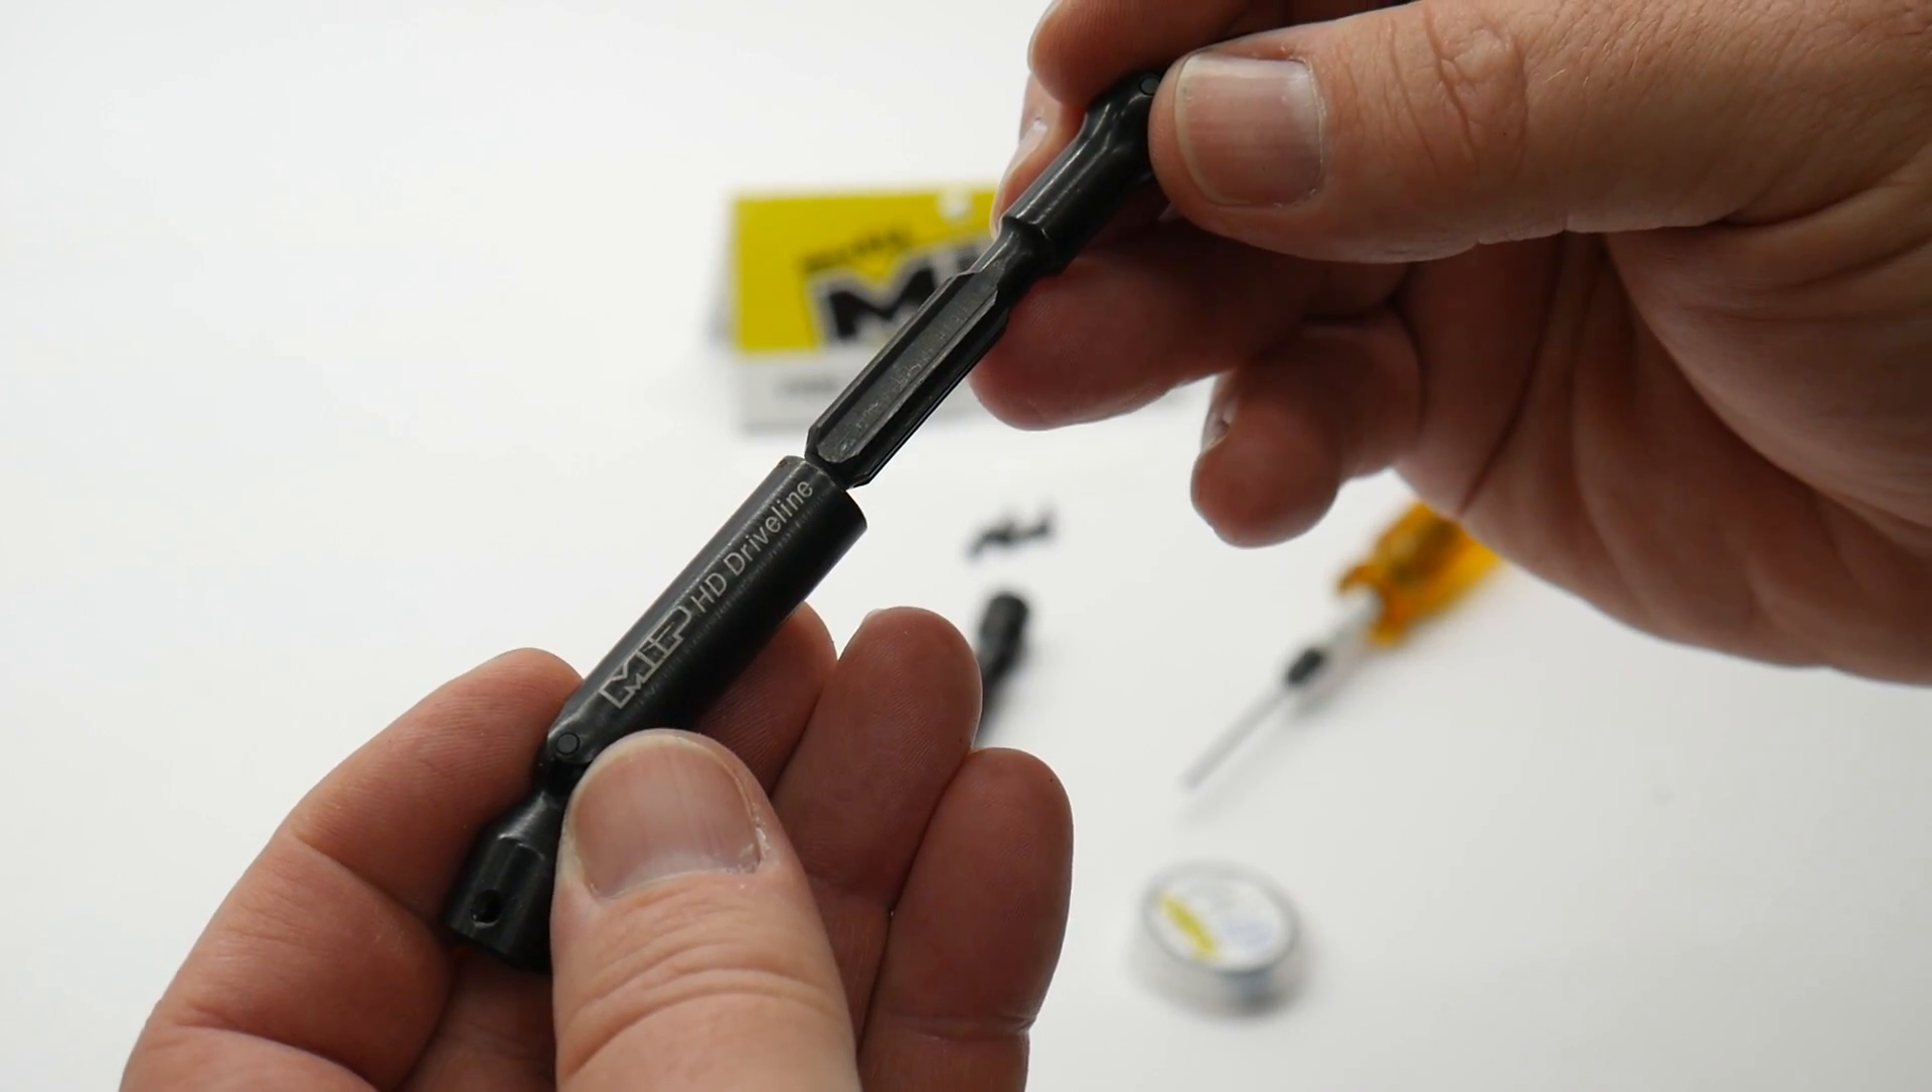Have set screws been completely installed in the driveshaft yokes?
No.